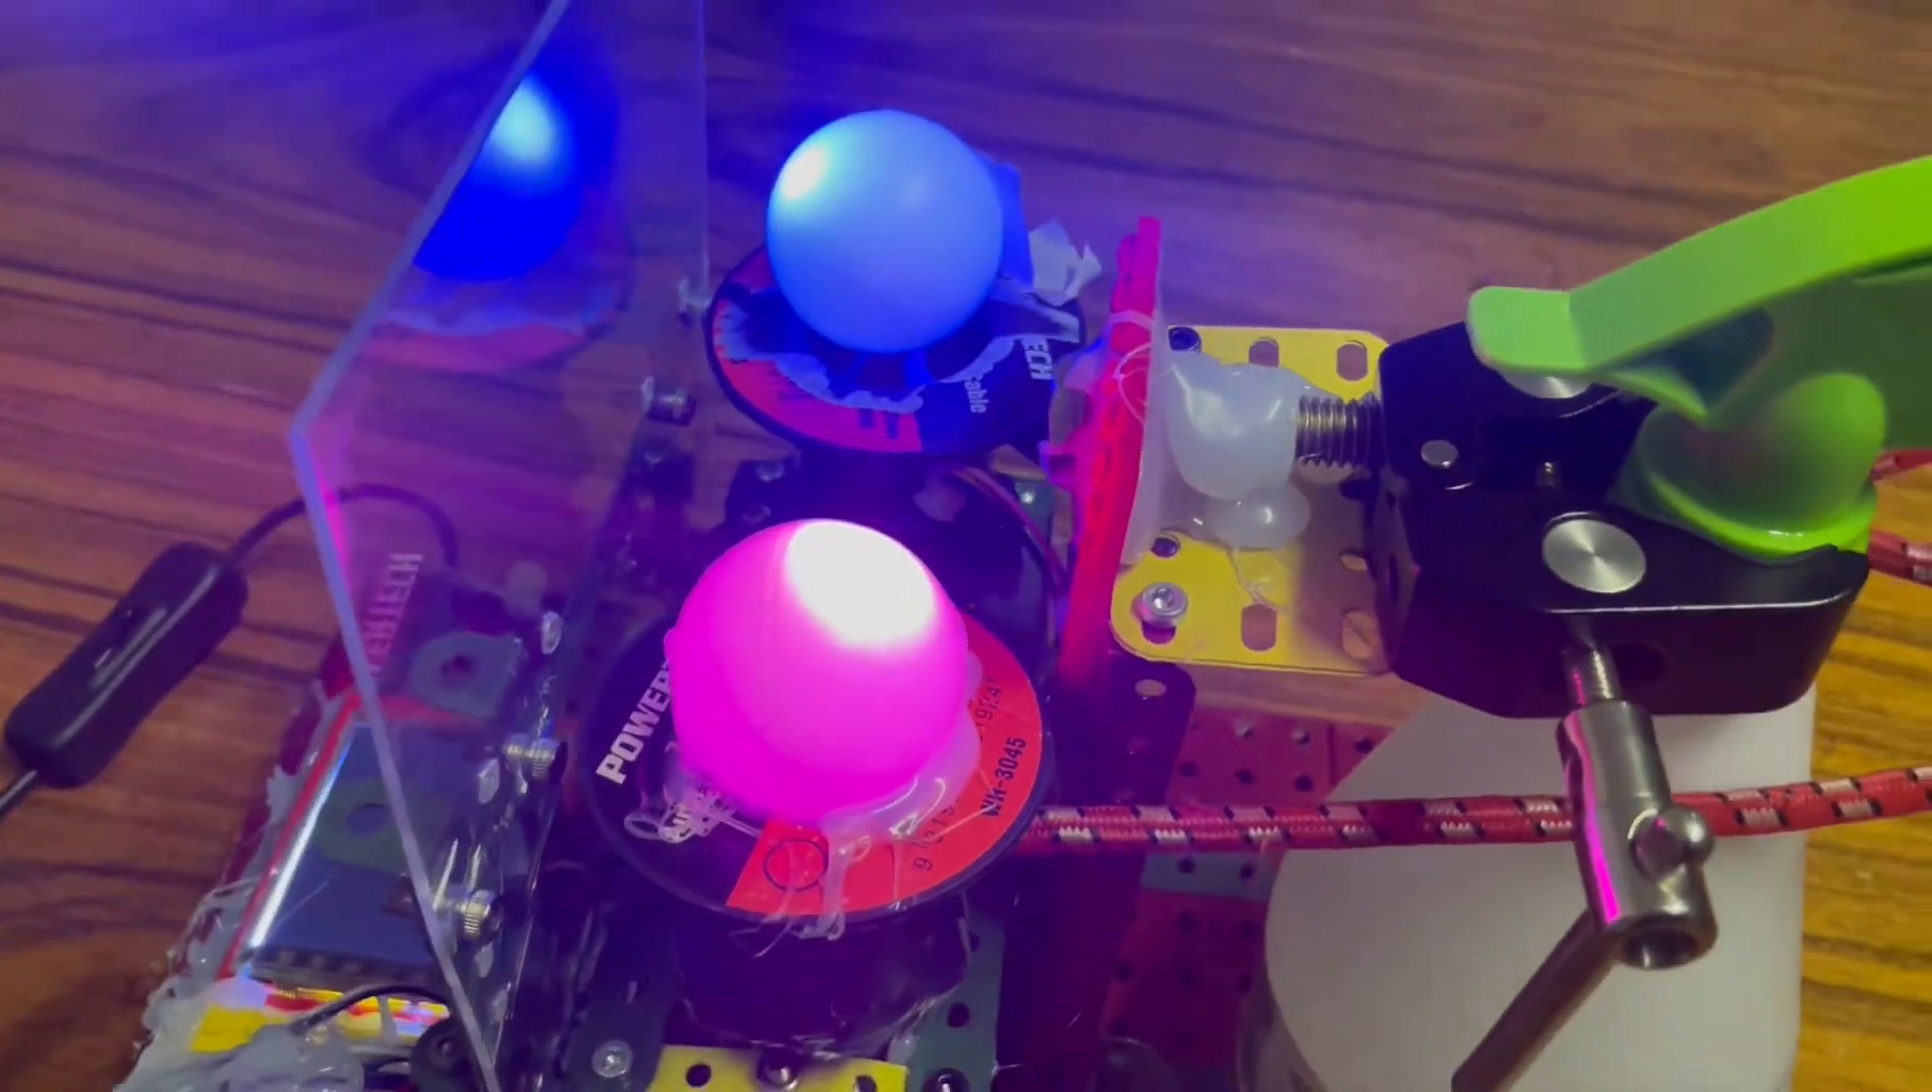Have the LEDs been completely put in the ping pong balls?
Yes.